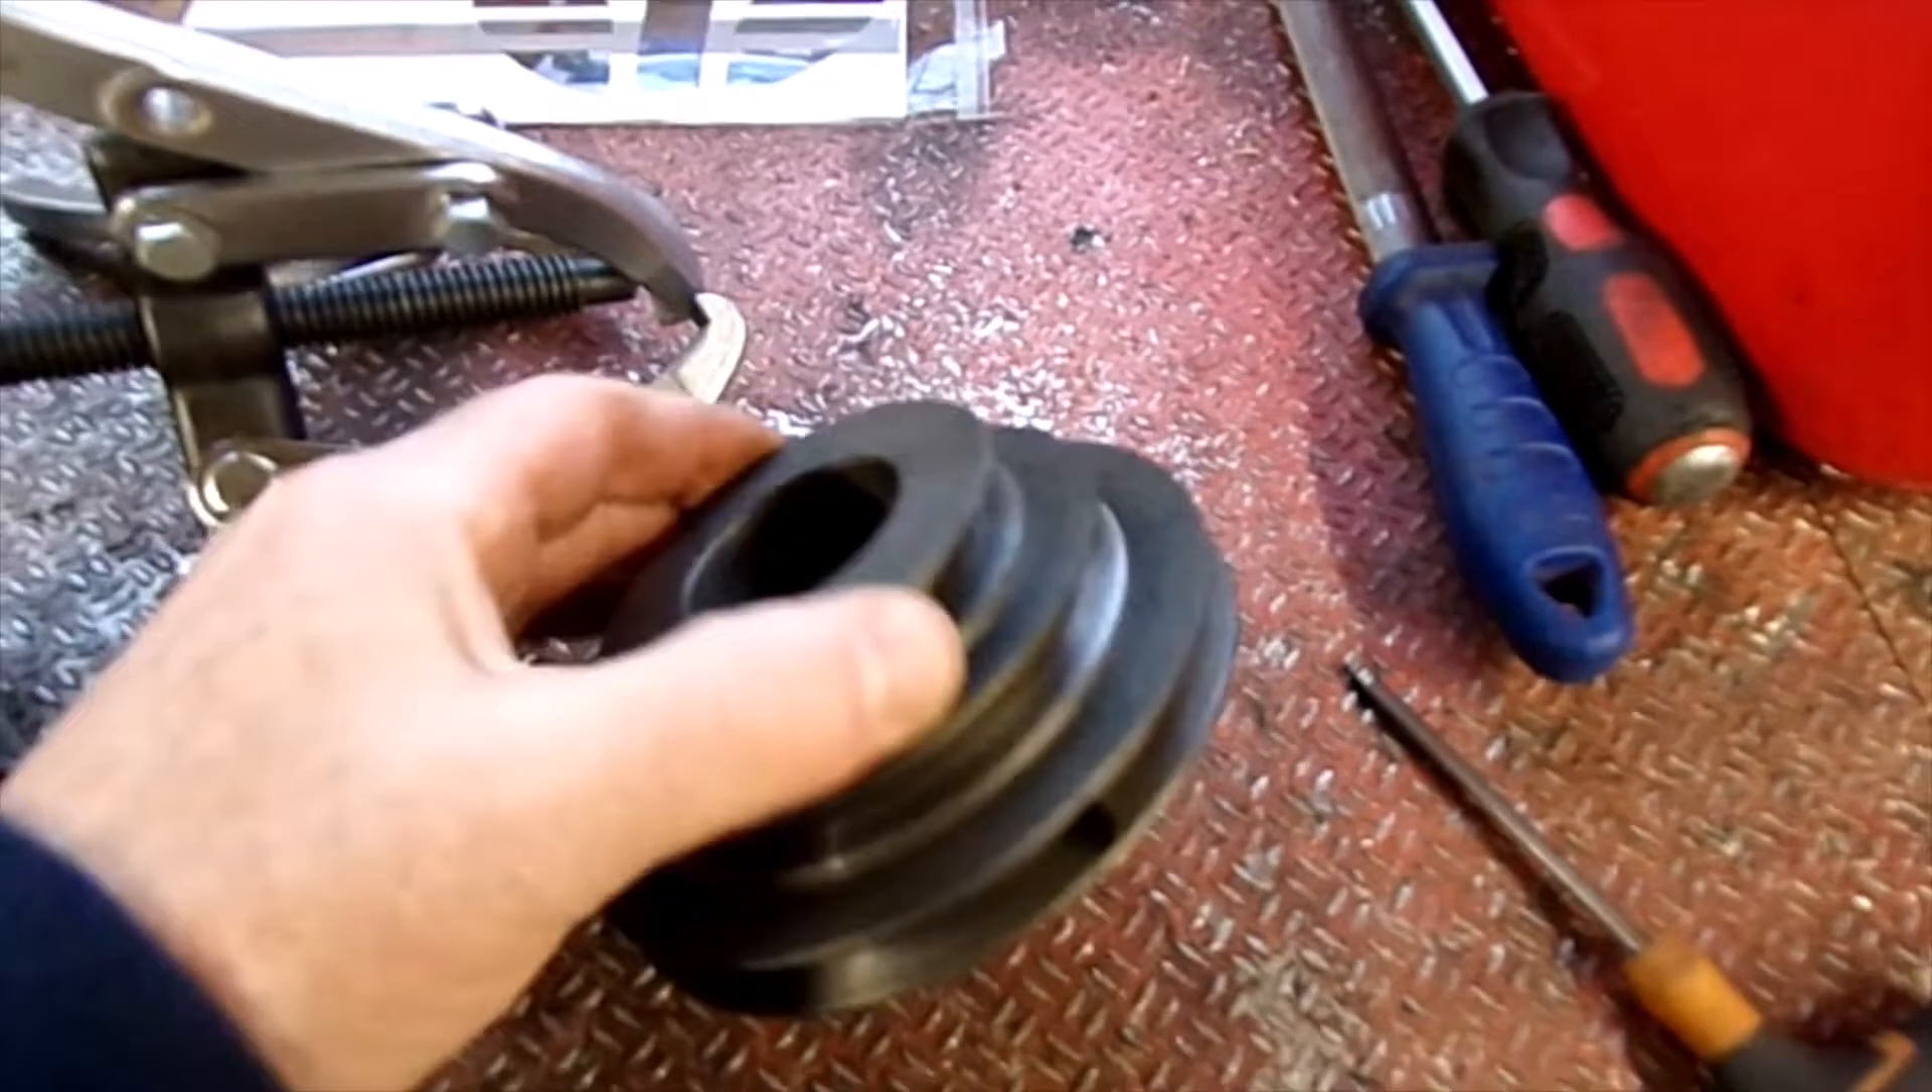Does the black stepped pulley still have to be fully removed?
No.